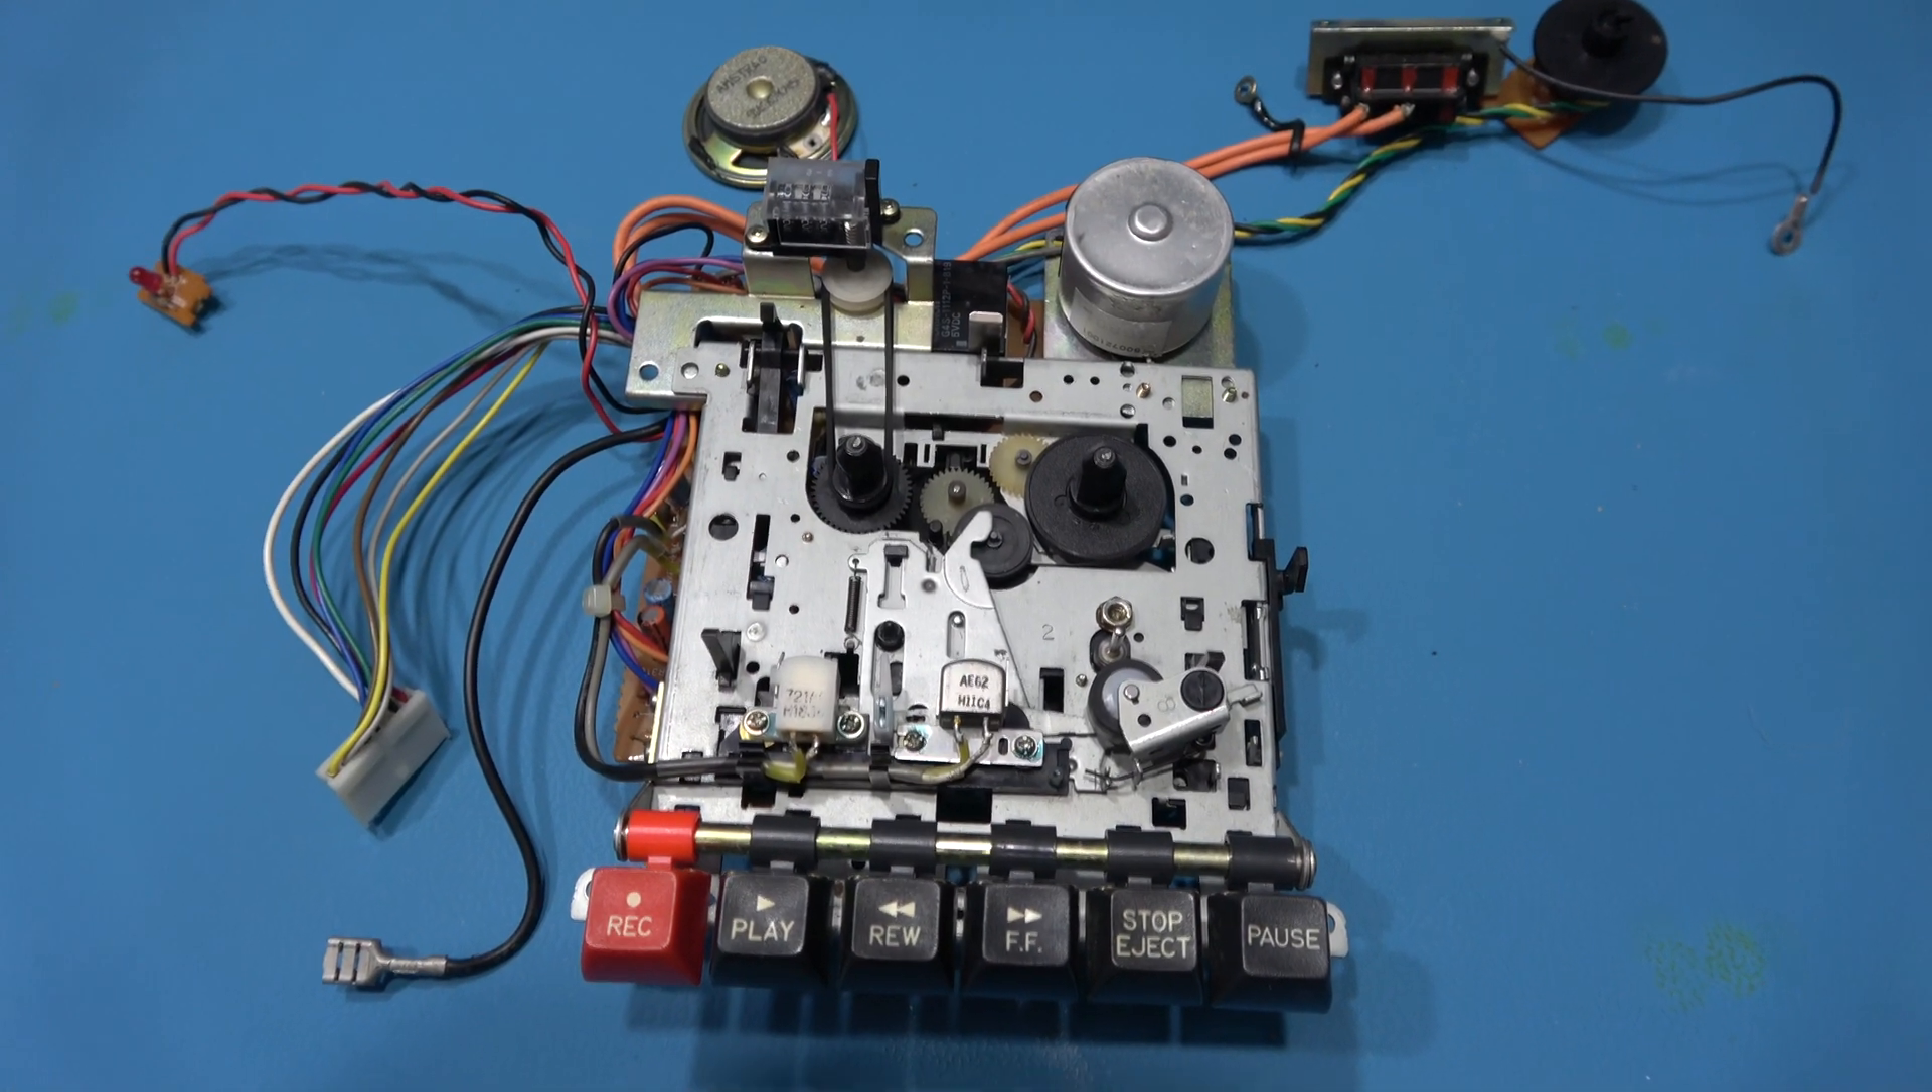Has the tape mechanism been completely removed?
Yes.